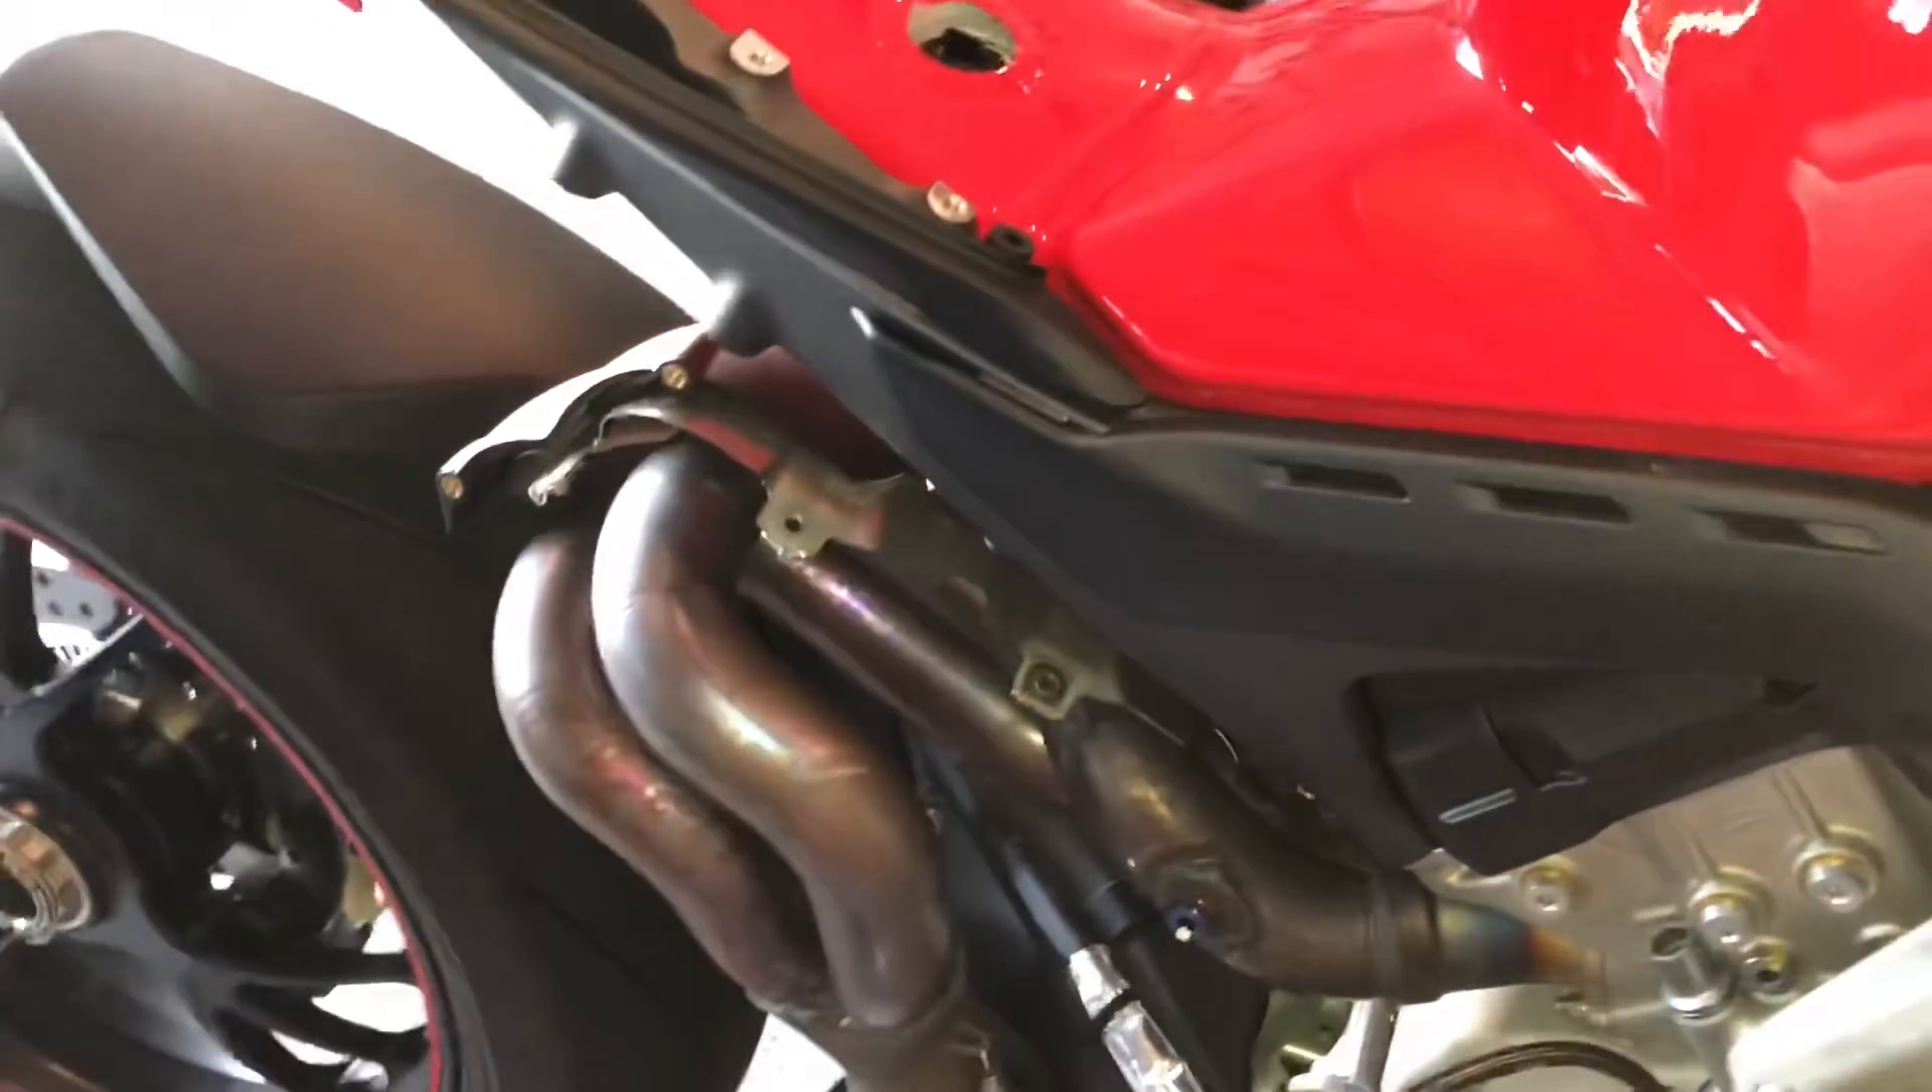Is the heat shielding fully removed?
Yes.